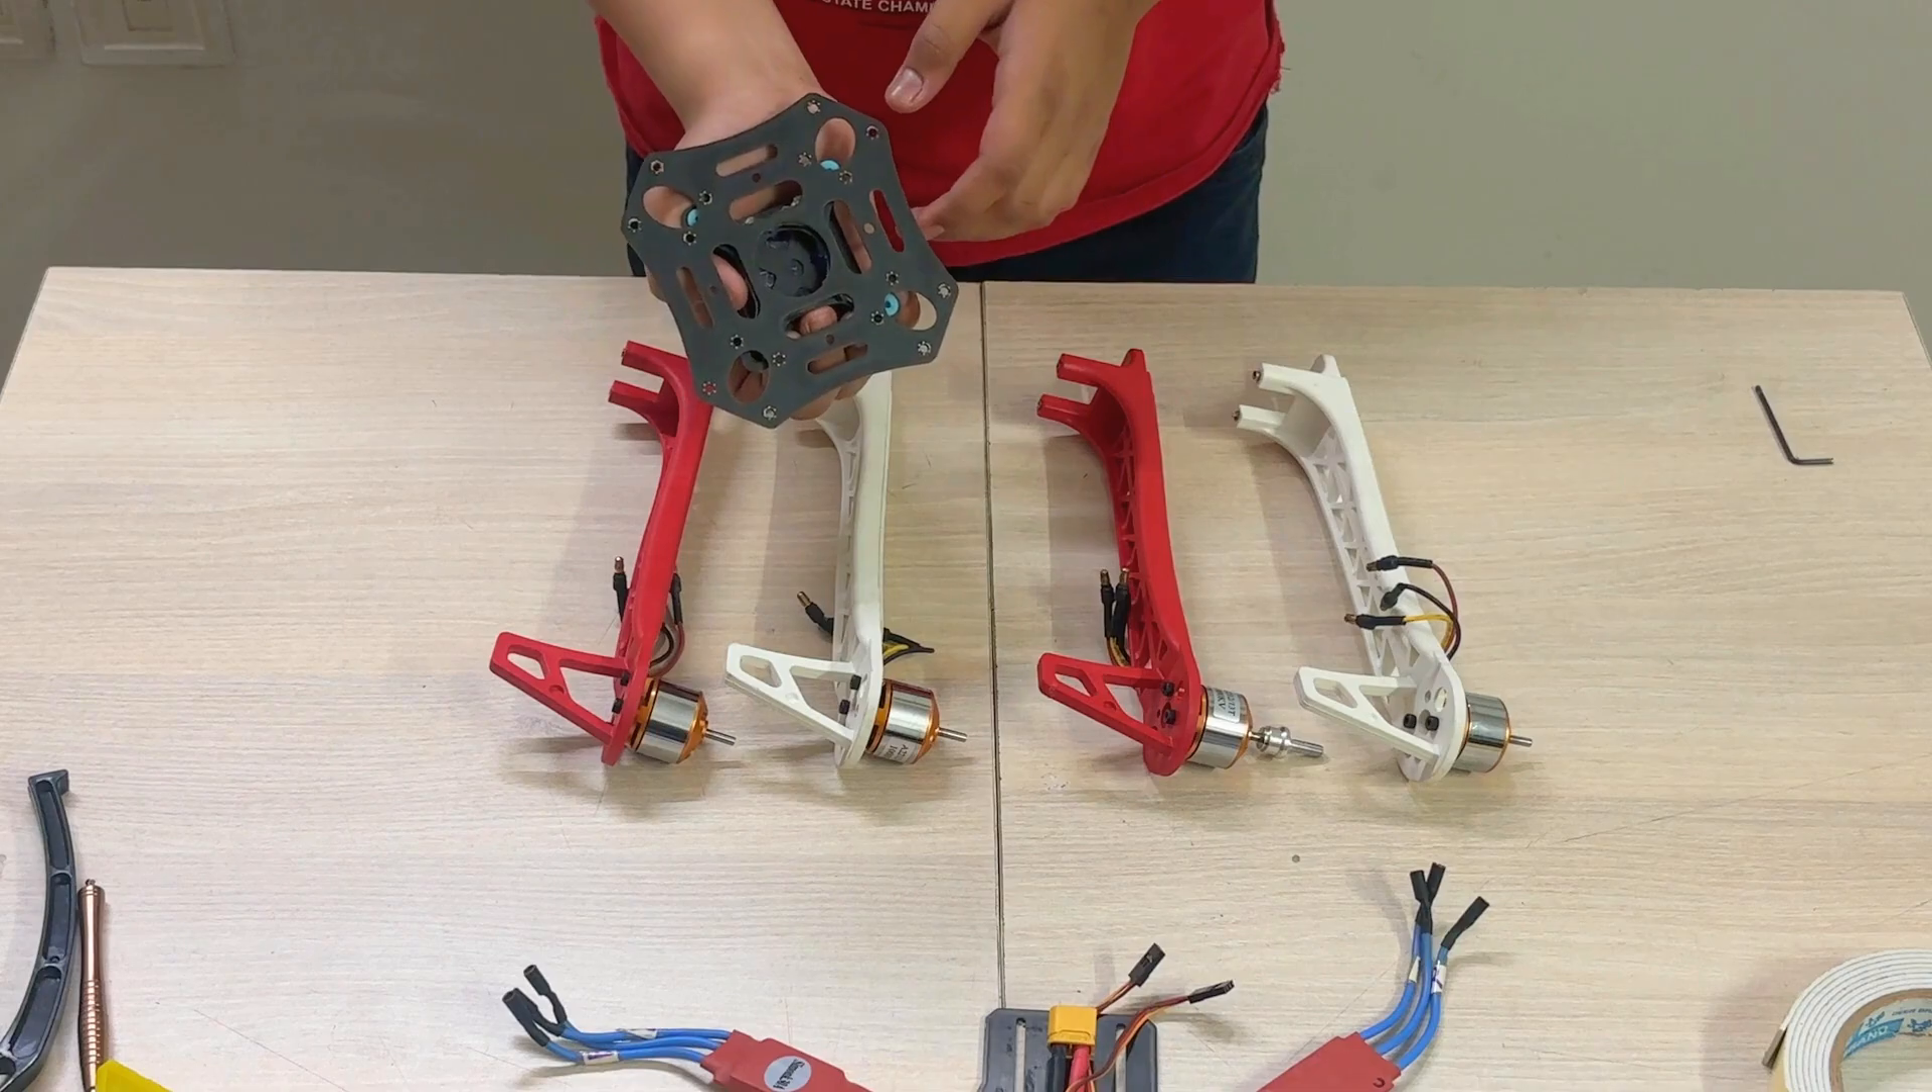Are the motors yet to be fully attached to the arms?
No.